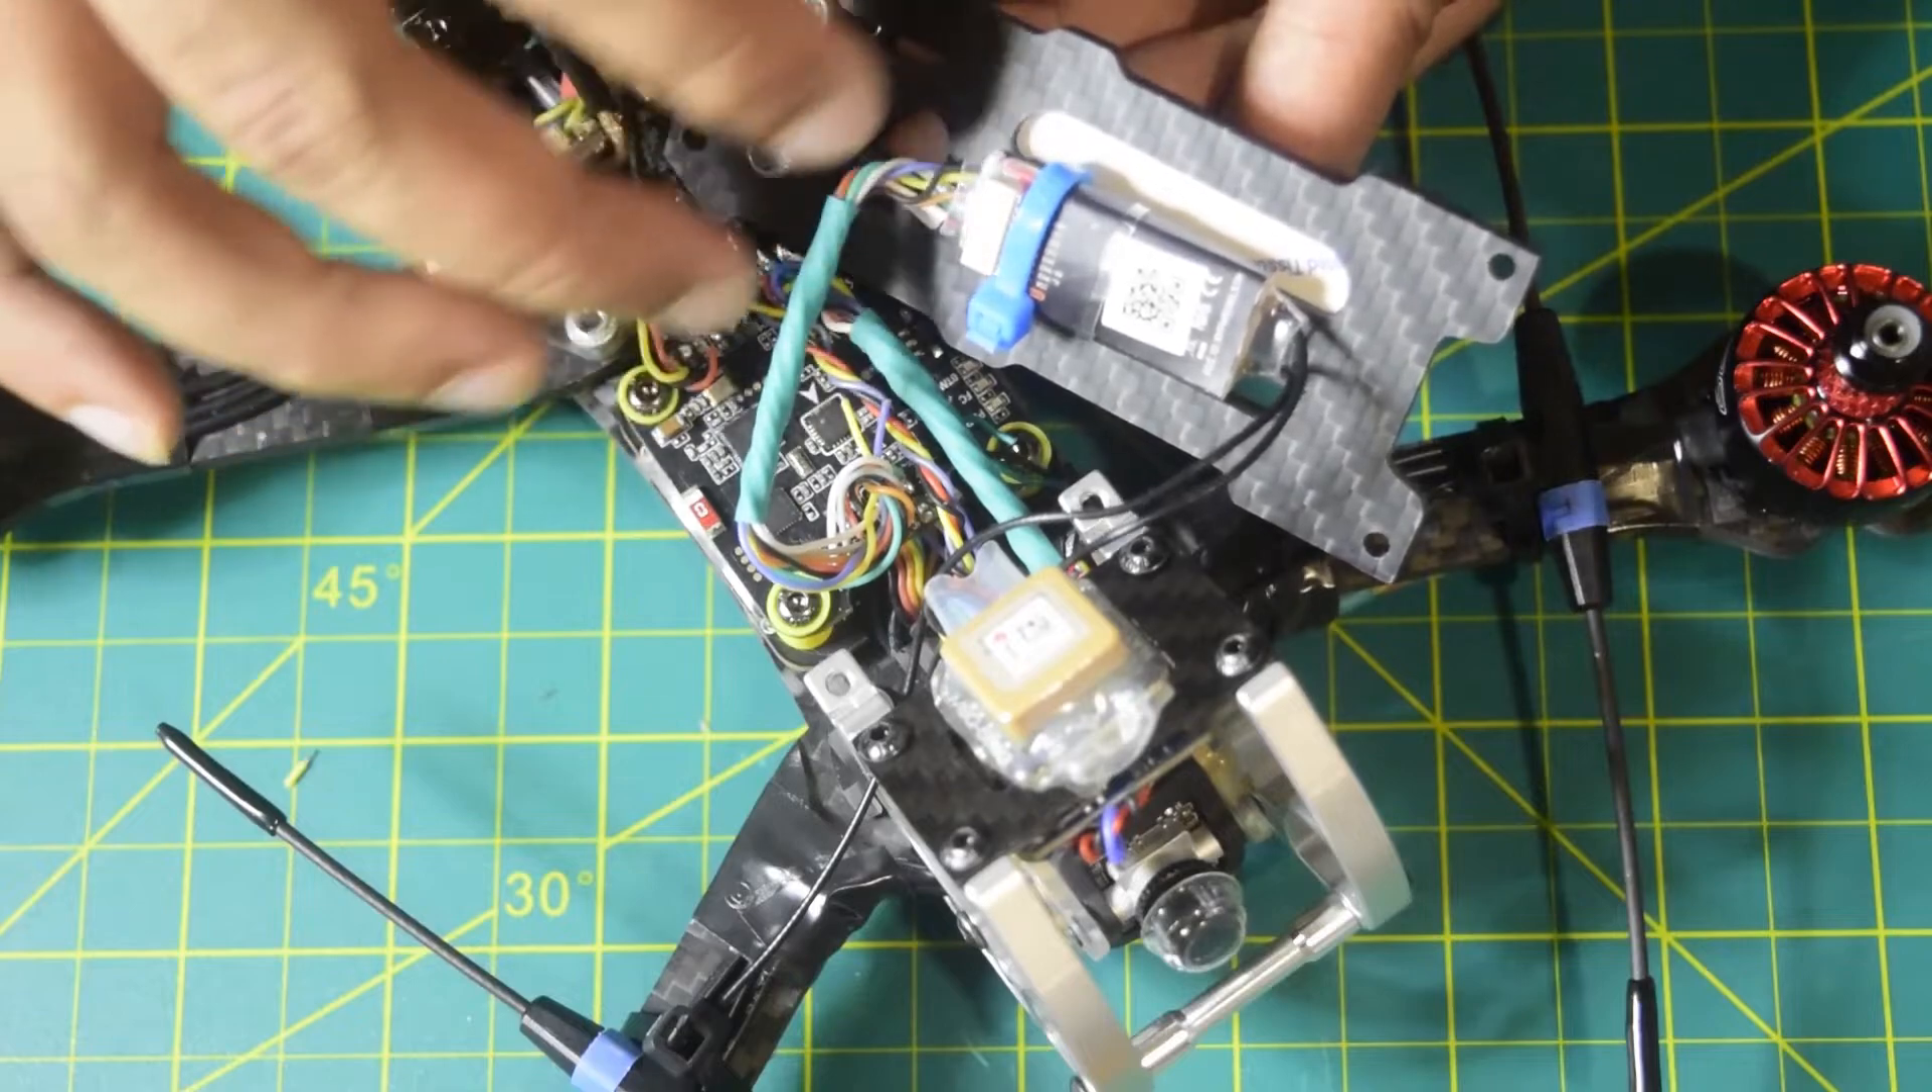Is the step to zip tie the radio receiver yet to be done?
No.